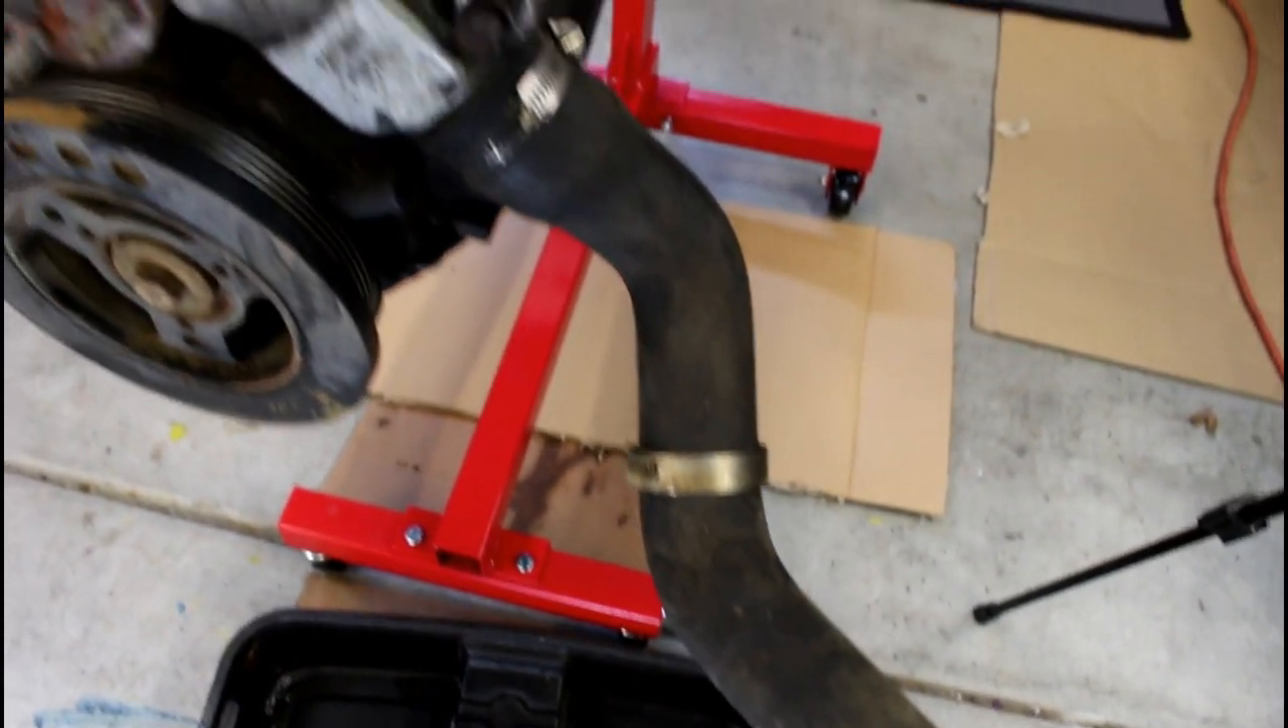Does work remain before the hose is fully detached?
Yes.